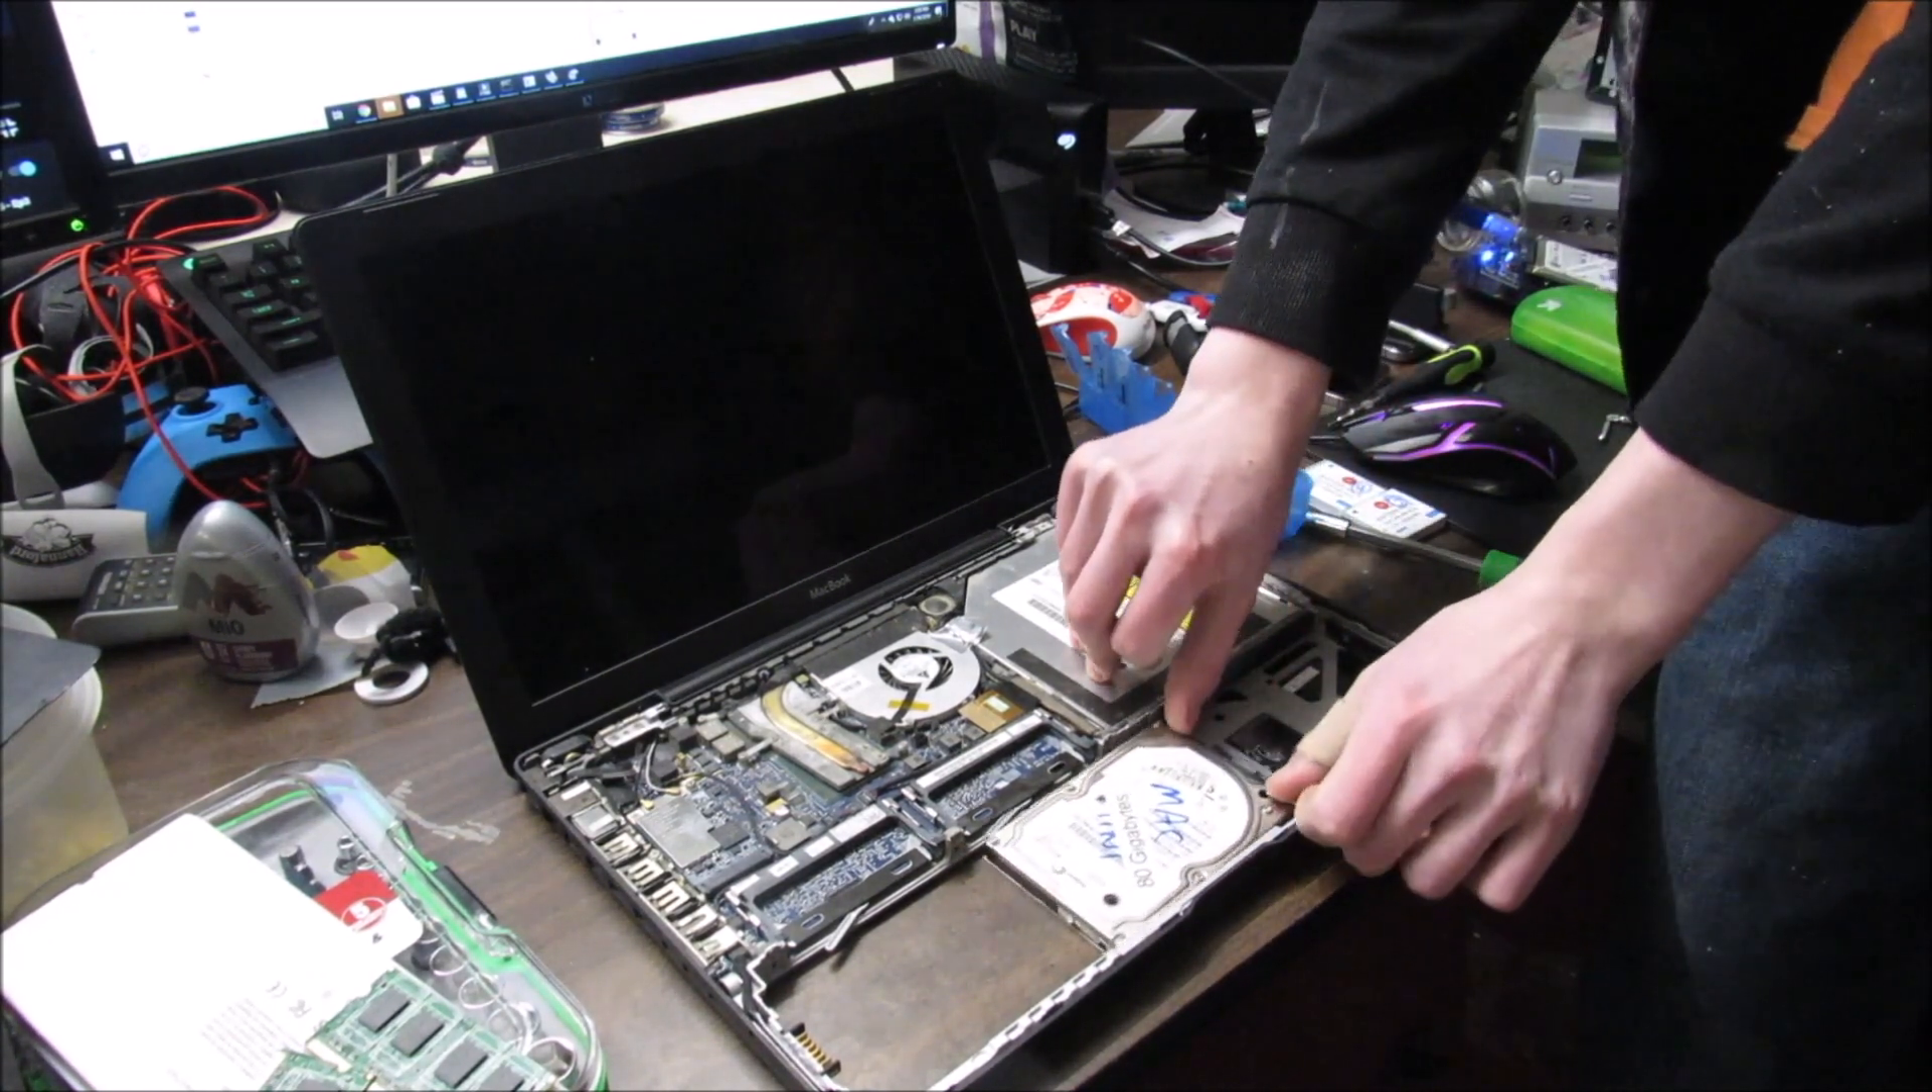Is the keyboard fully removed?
Yes.